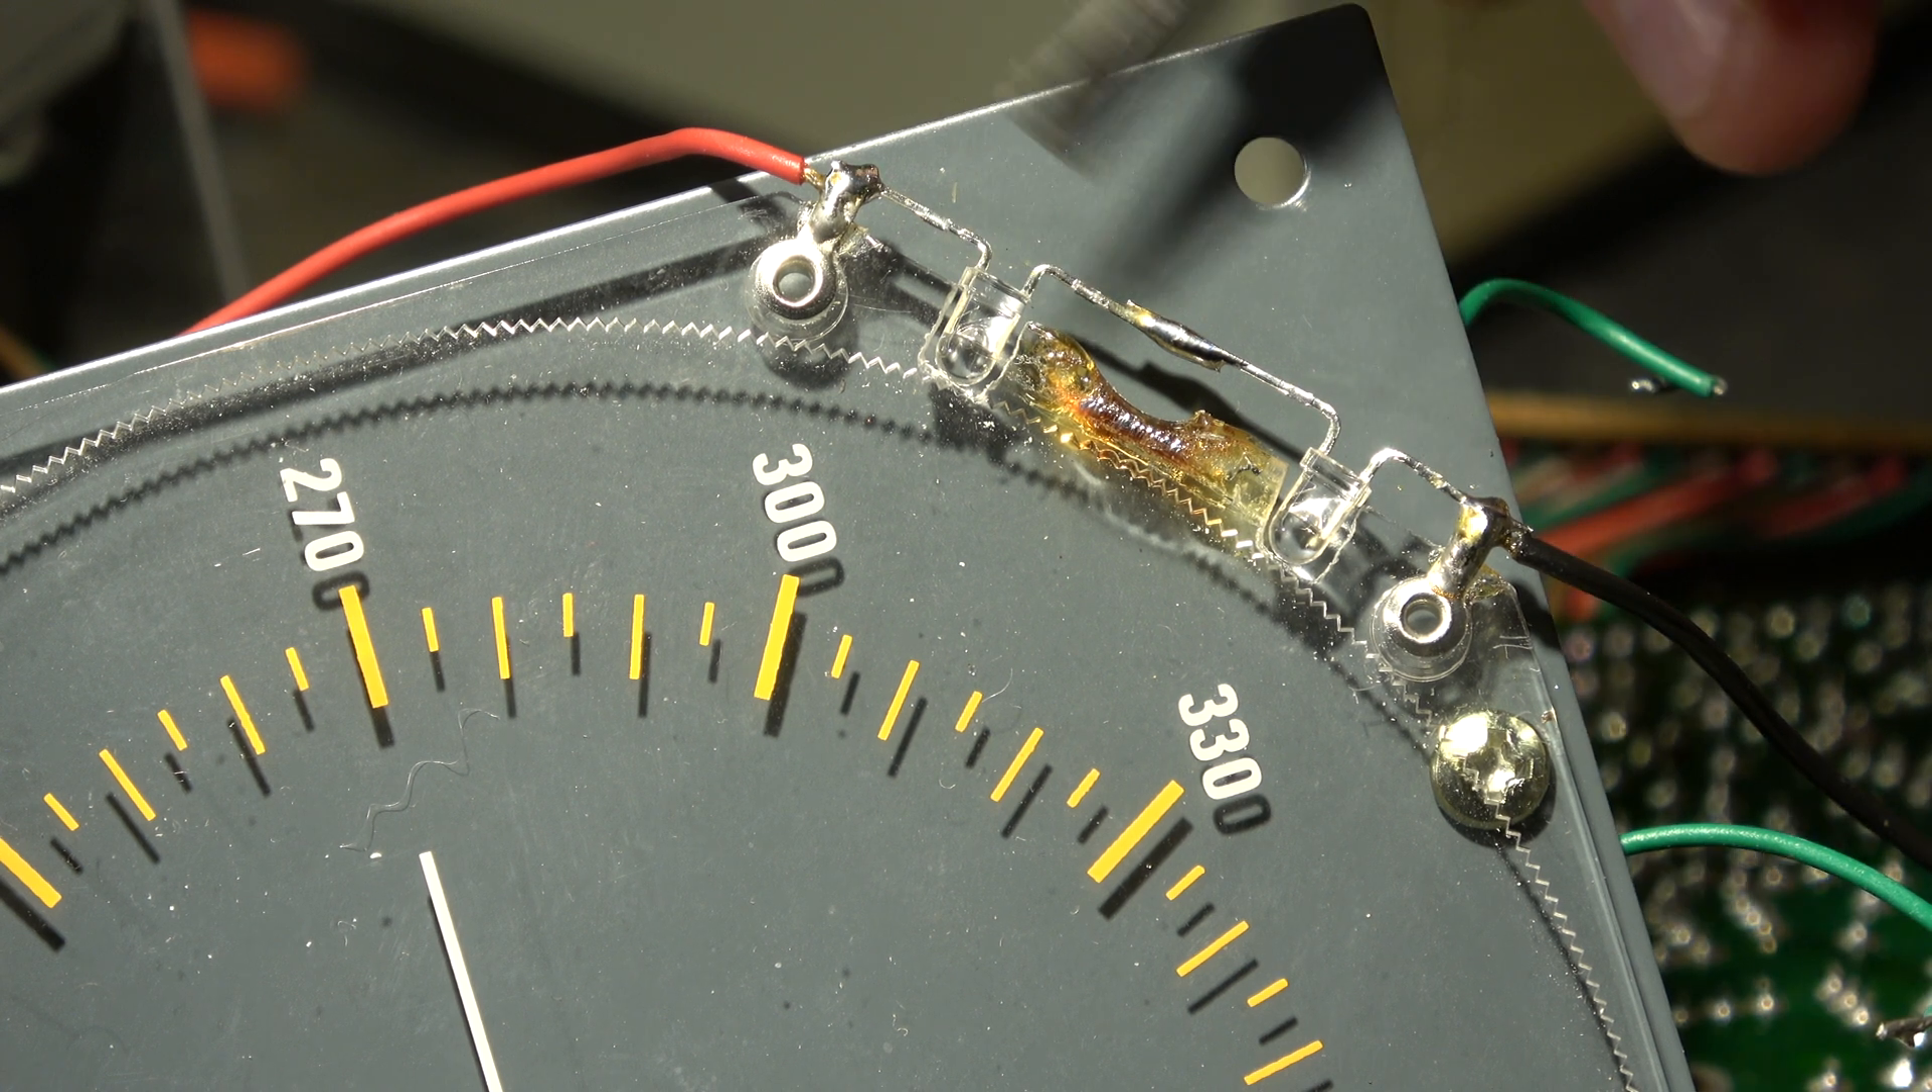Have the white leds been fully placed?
Yes.